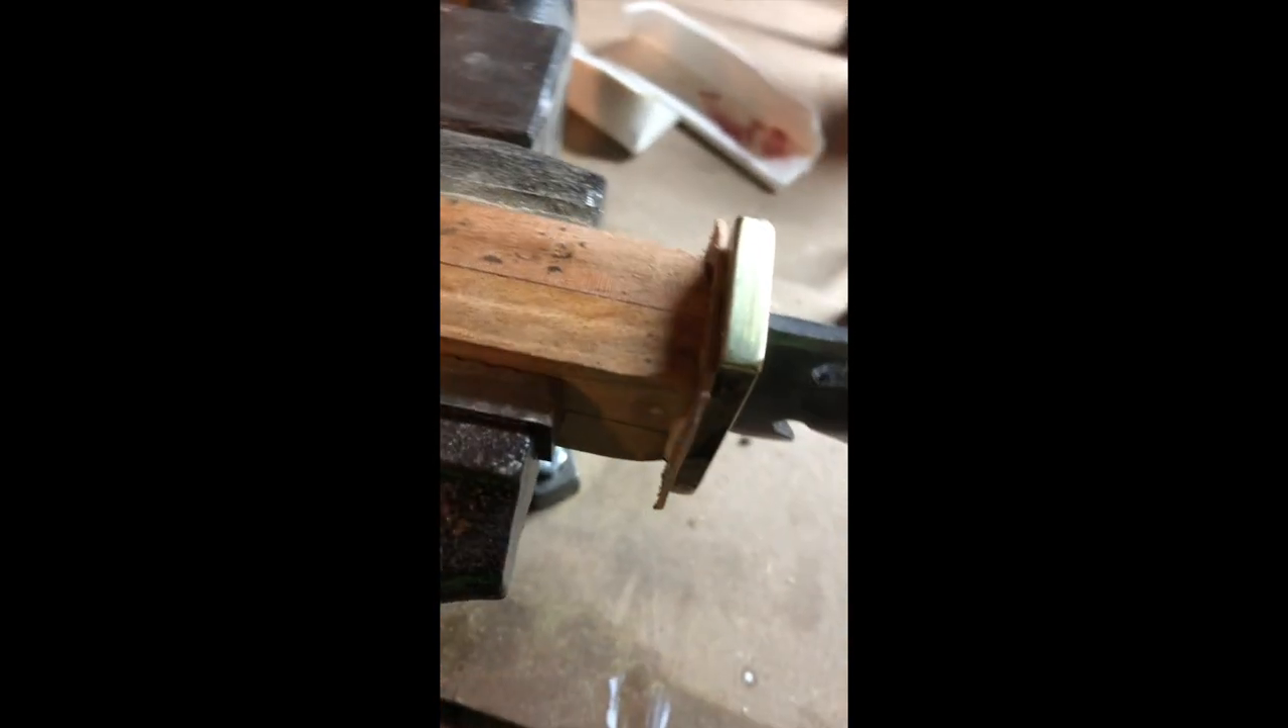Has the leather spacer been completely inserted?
Yes.